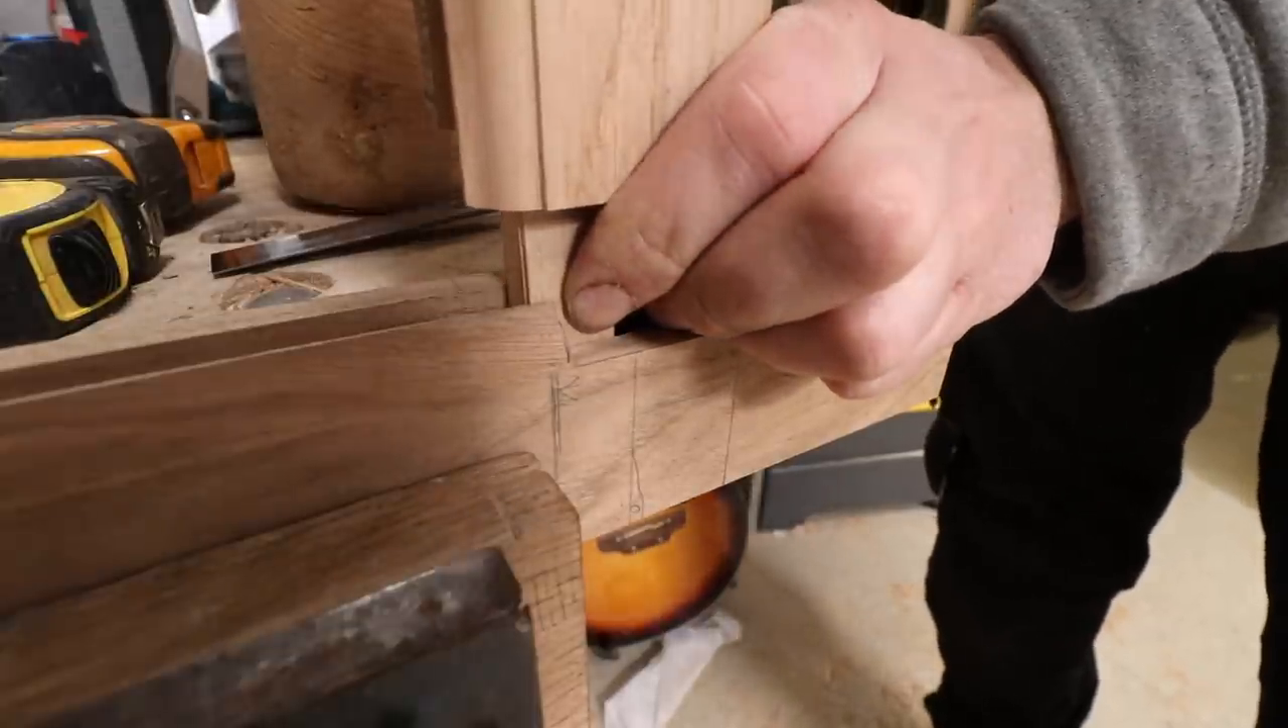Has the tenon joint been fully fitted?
No.